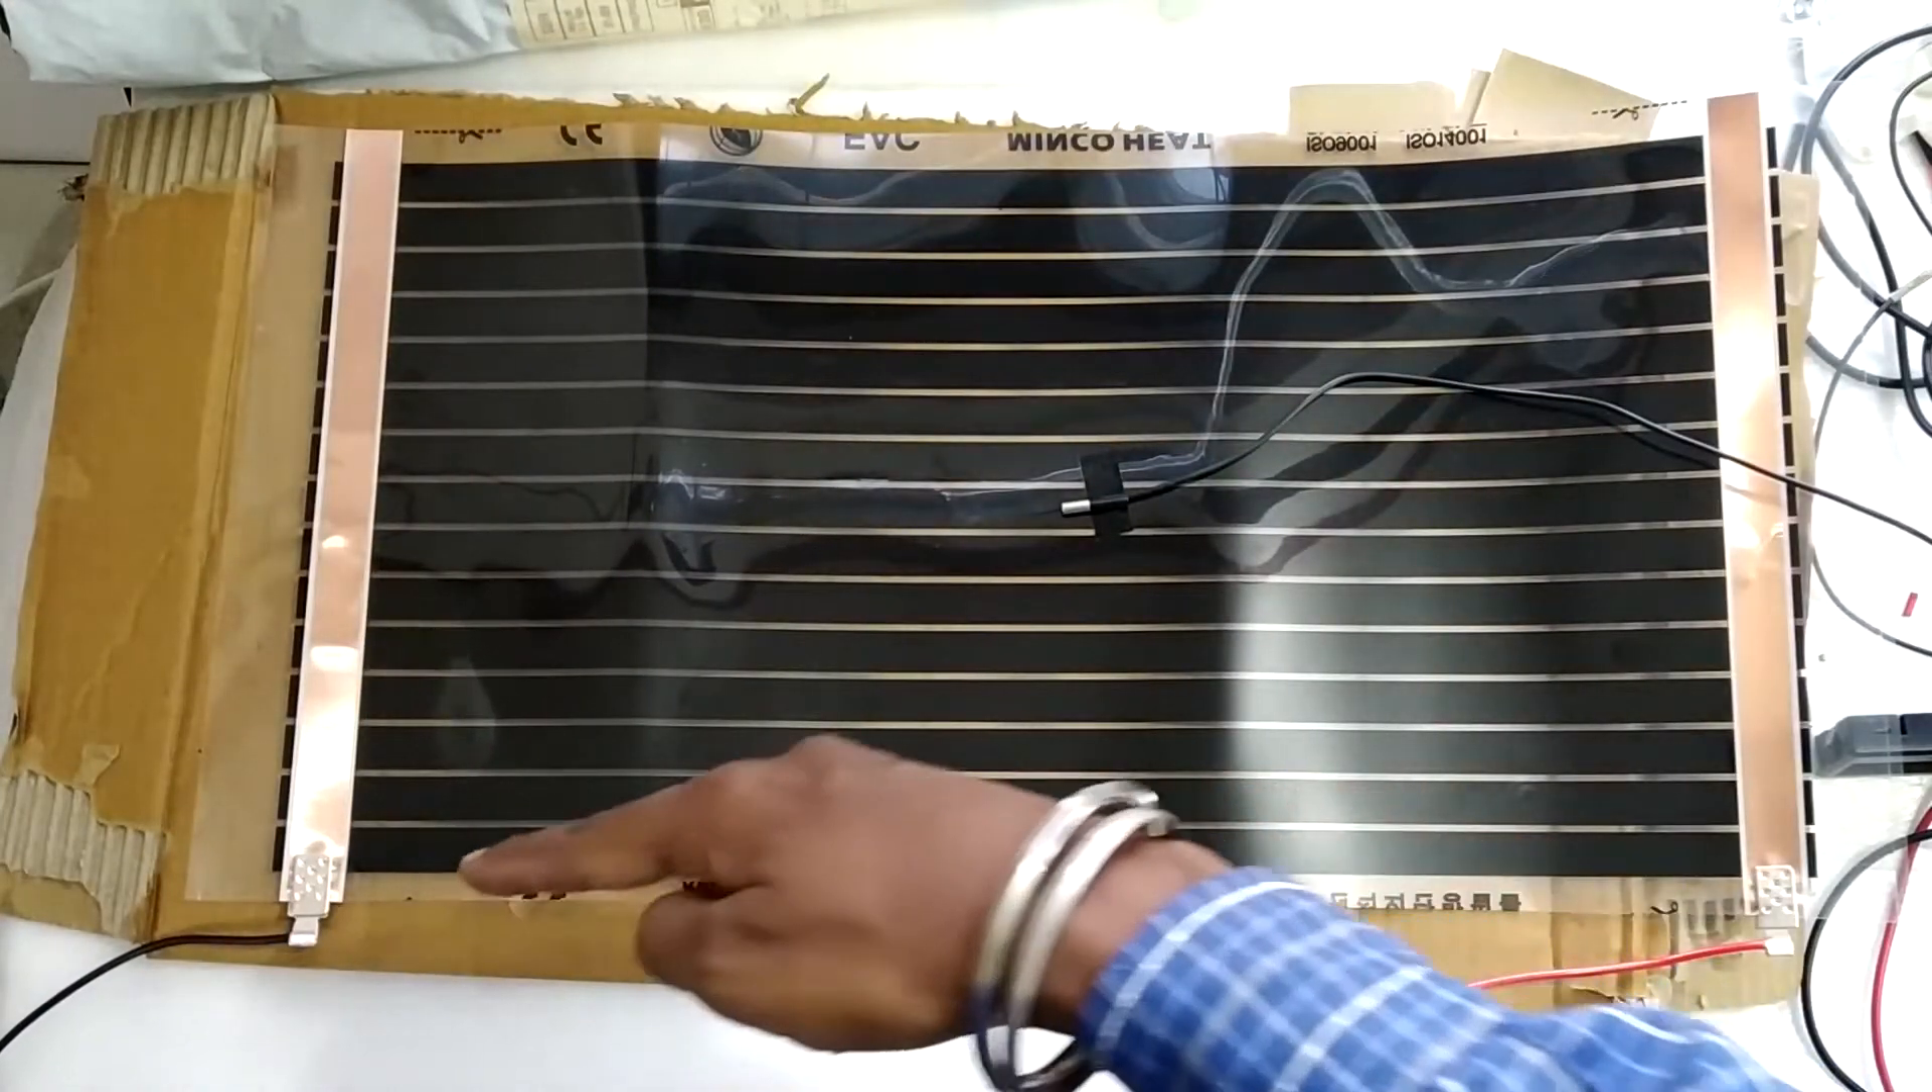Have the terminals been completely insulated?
No.